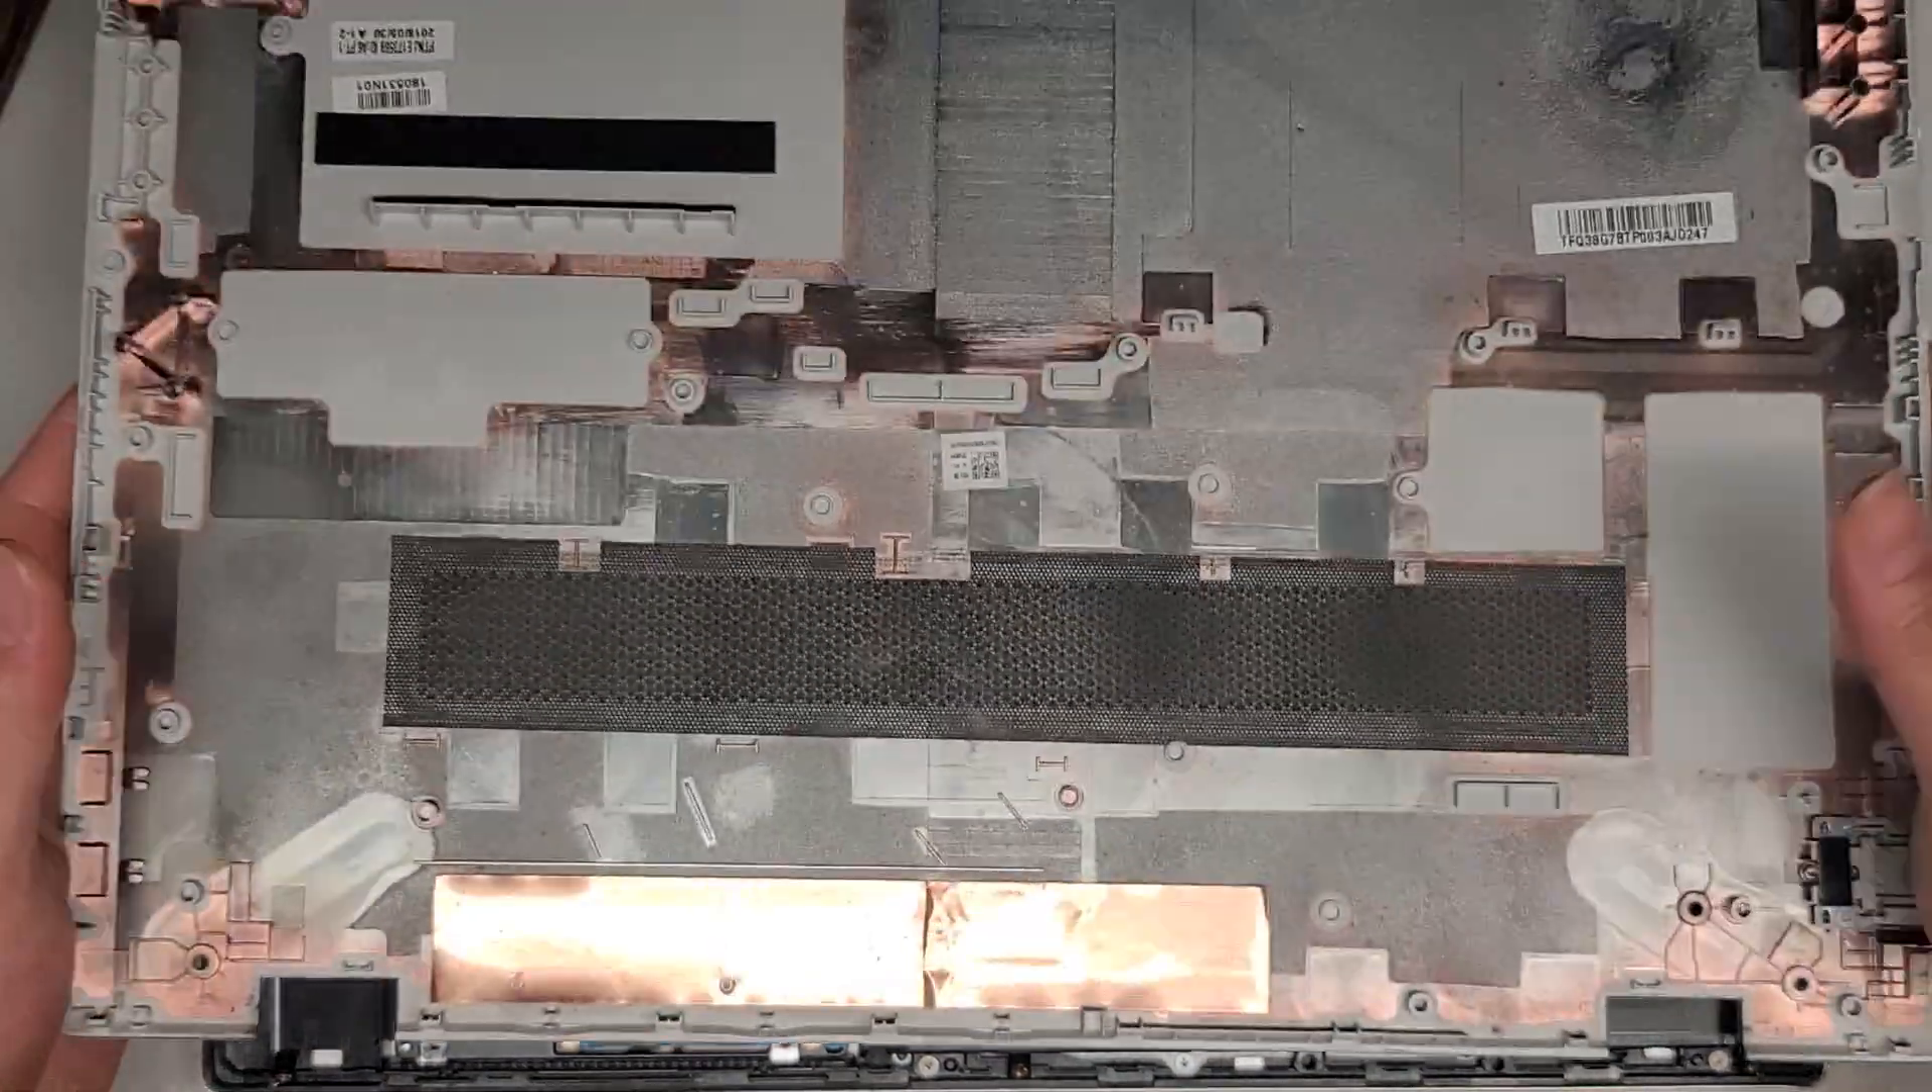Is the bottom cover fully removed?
Yes.